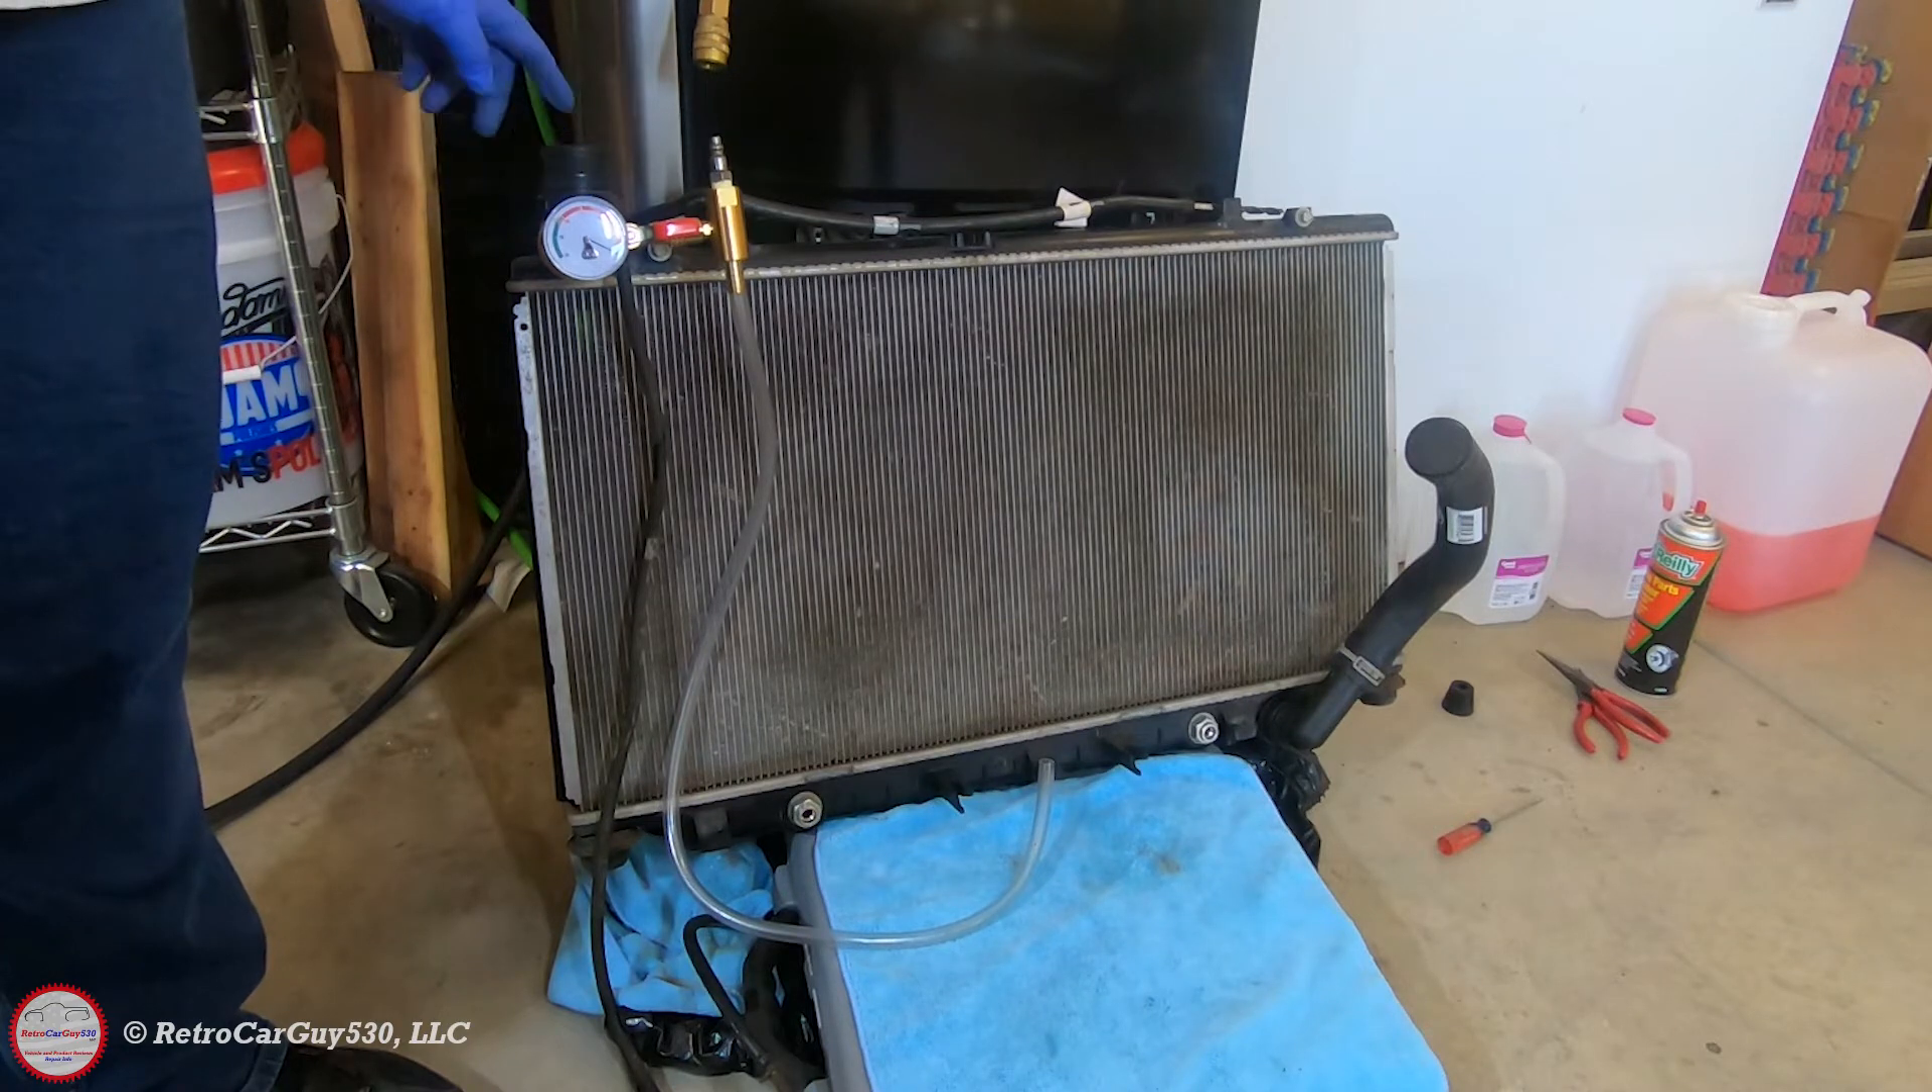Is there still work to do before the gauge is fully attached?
No.